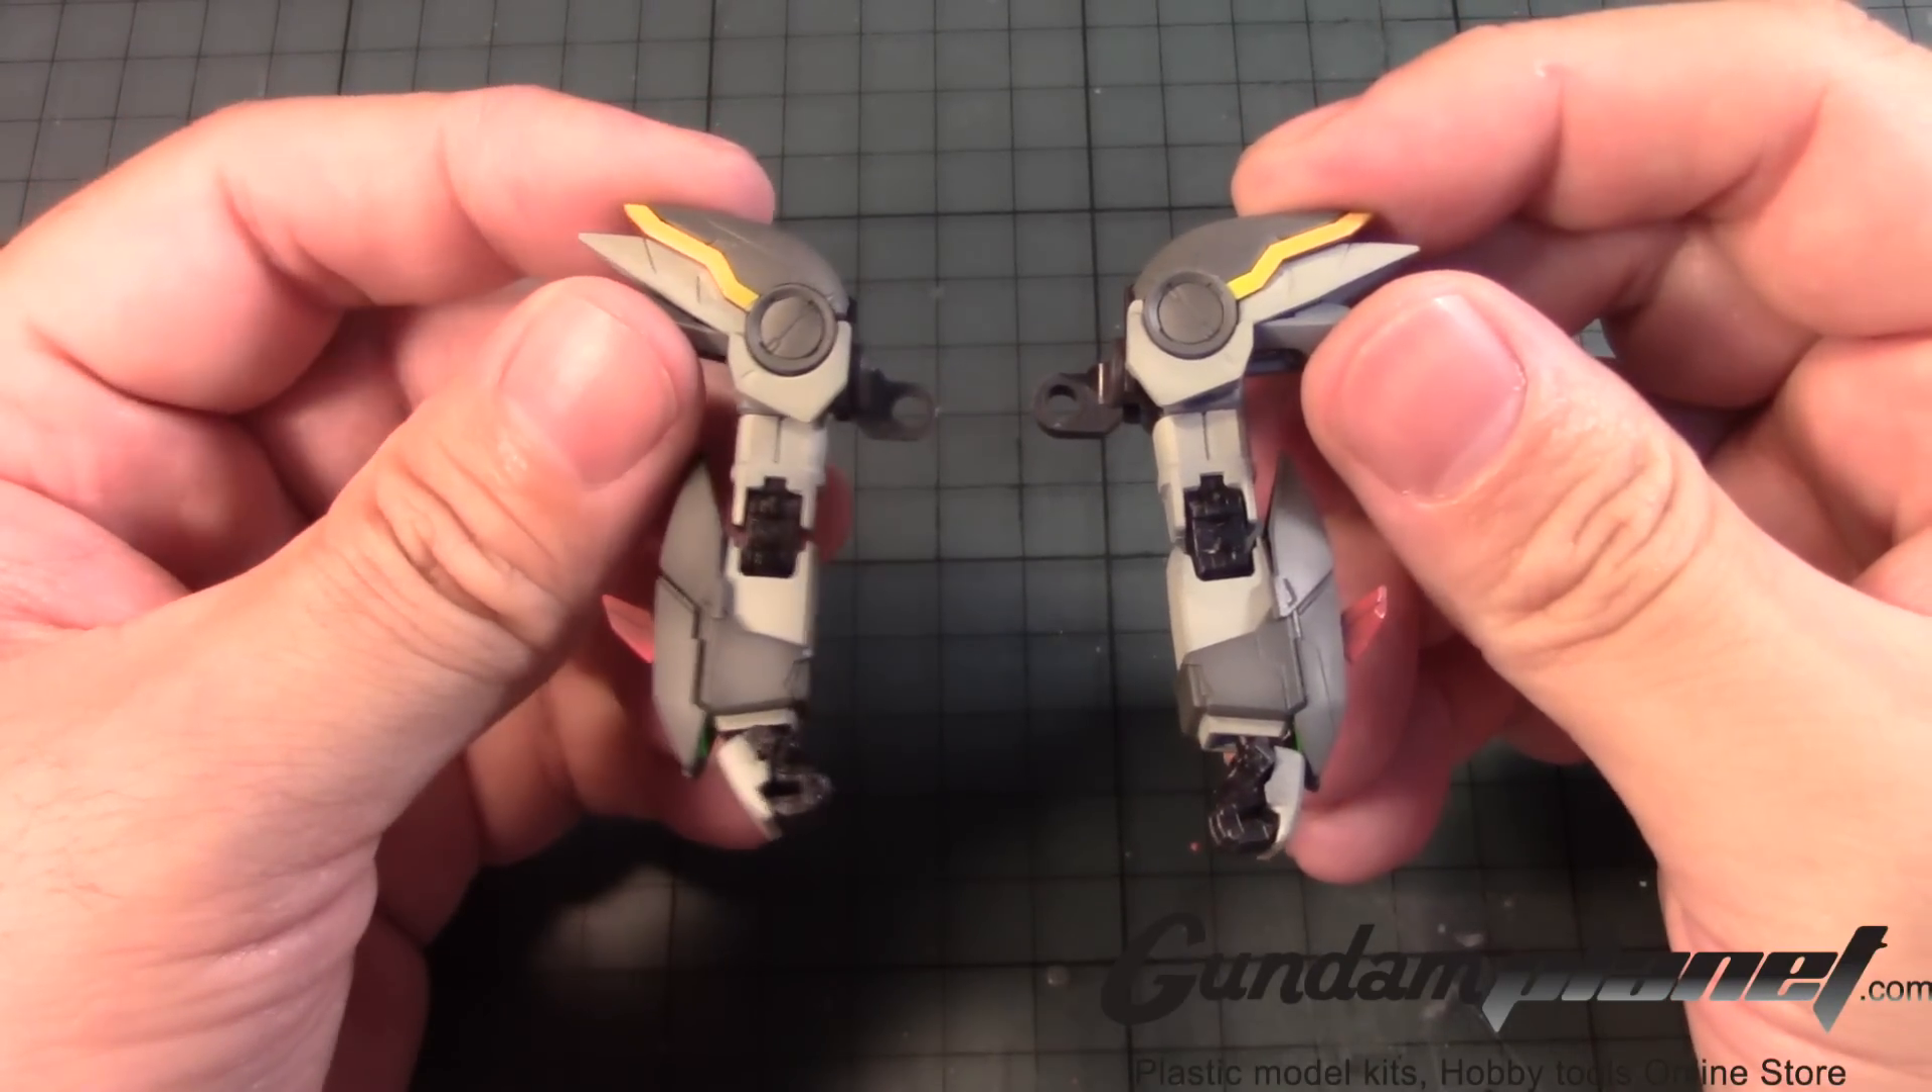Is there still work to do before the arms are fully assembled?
No.